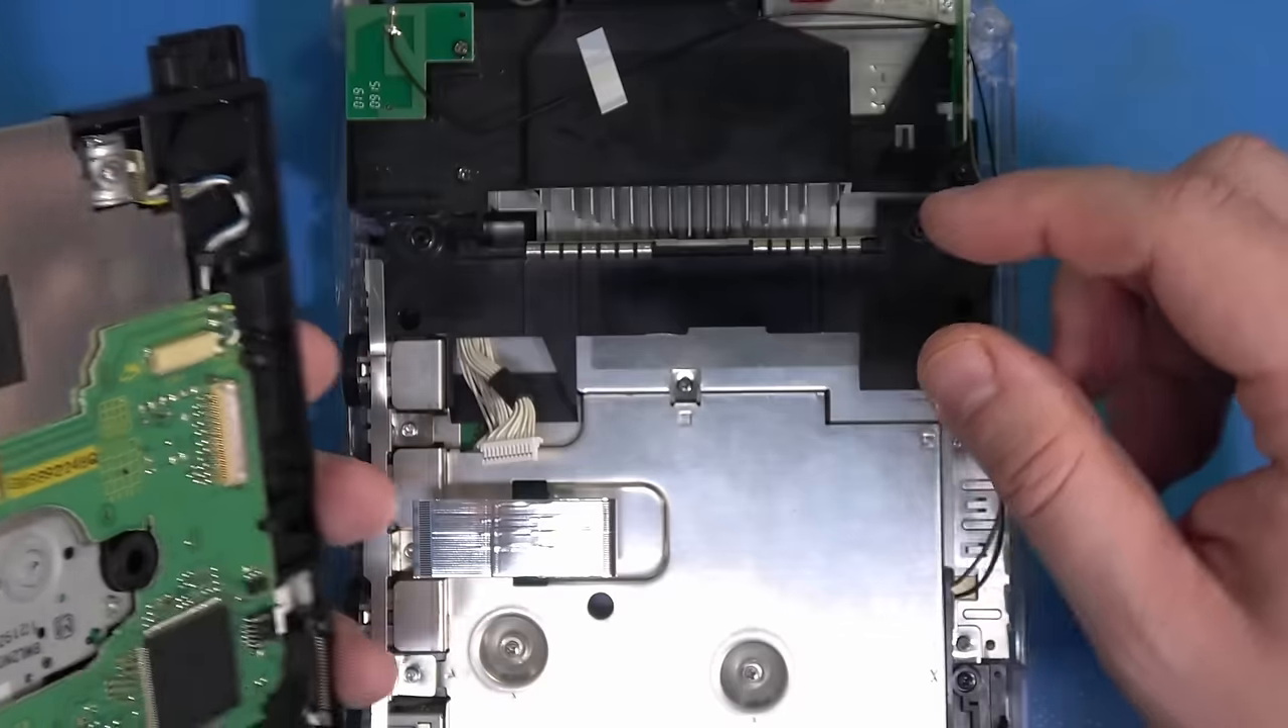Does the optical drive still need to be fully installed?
Yes.